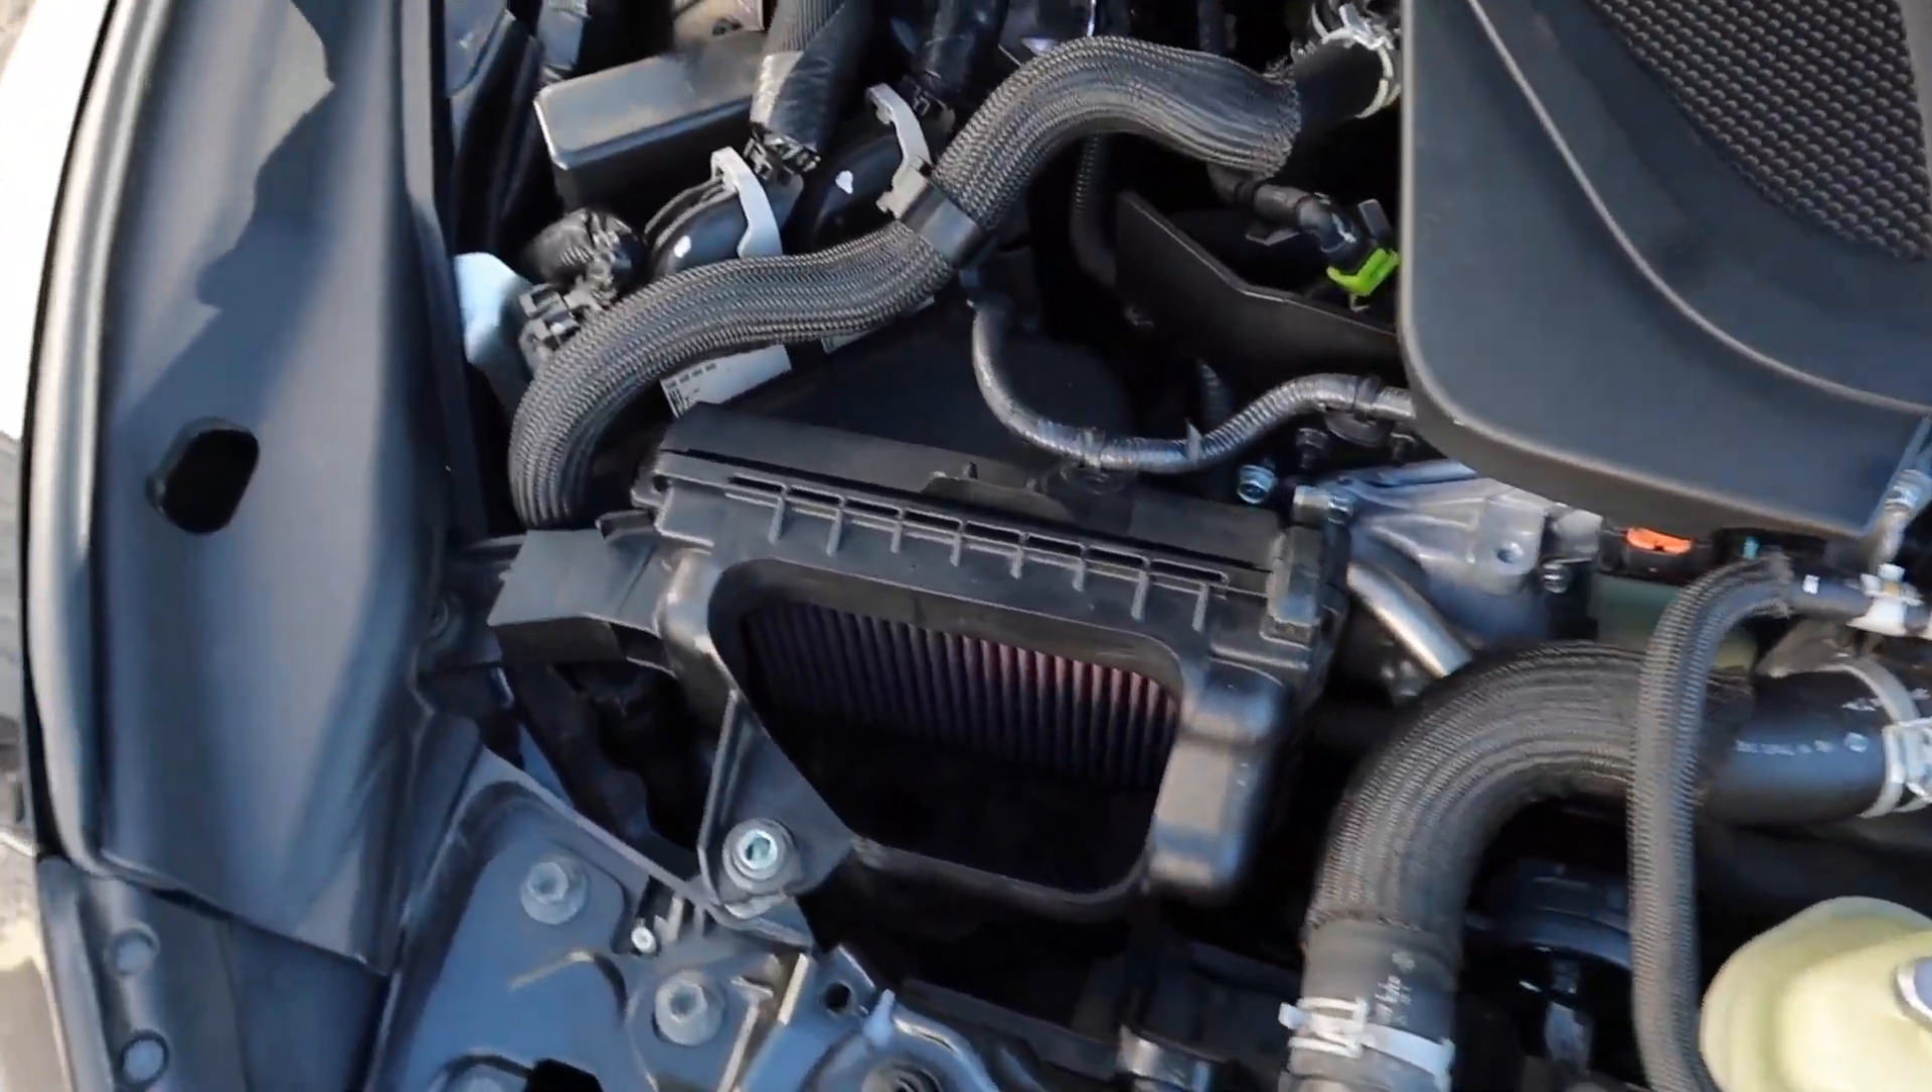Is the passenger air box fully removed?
No.